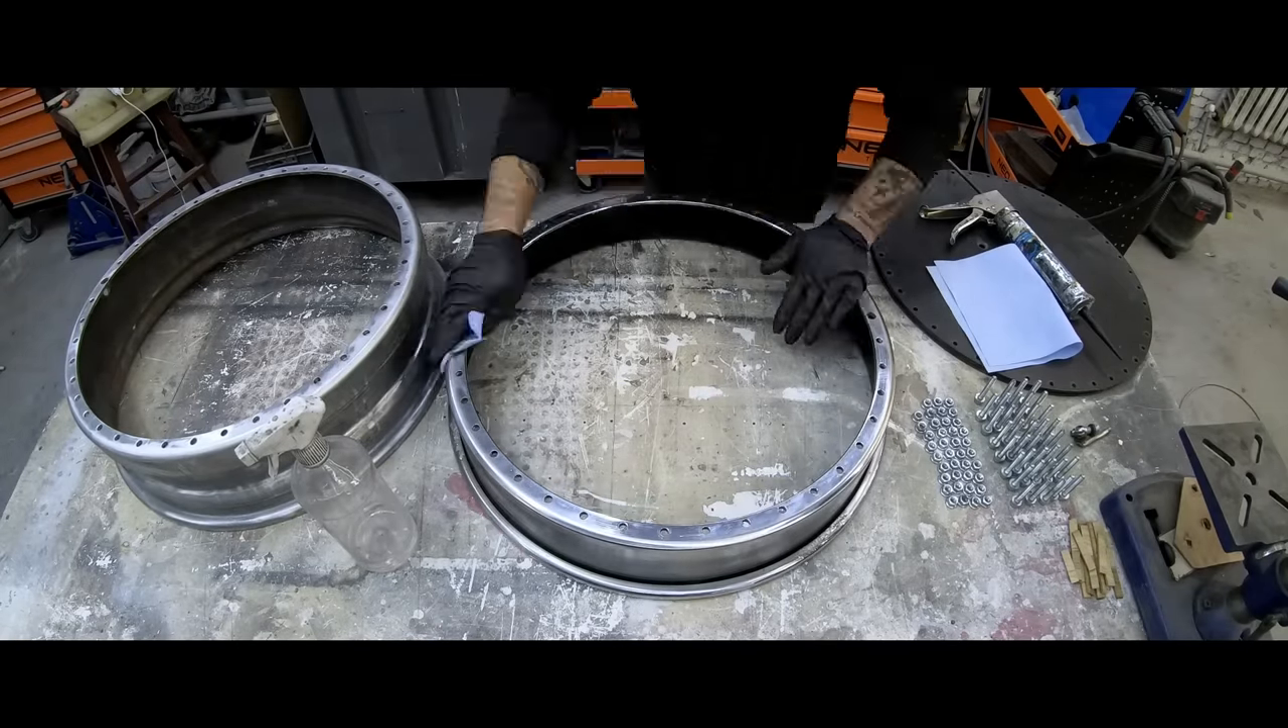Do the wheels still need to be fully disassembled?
No.